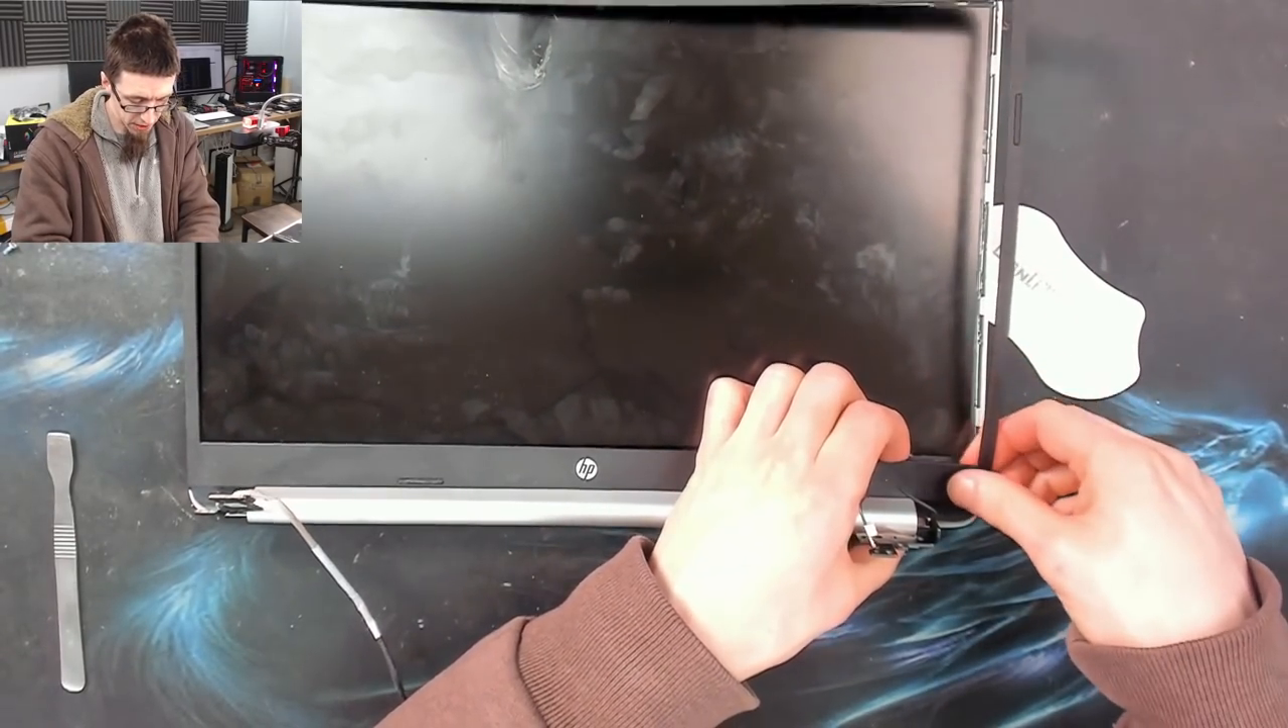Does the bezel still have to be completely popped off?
Yes.